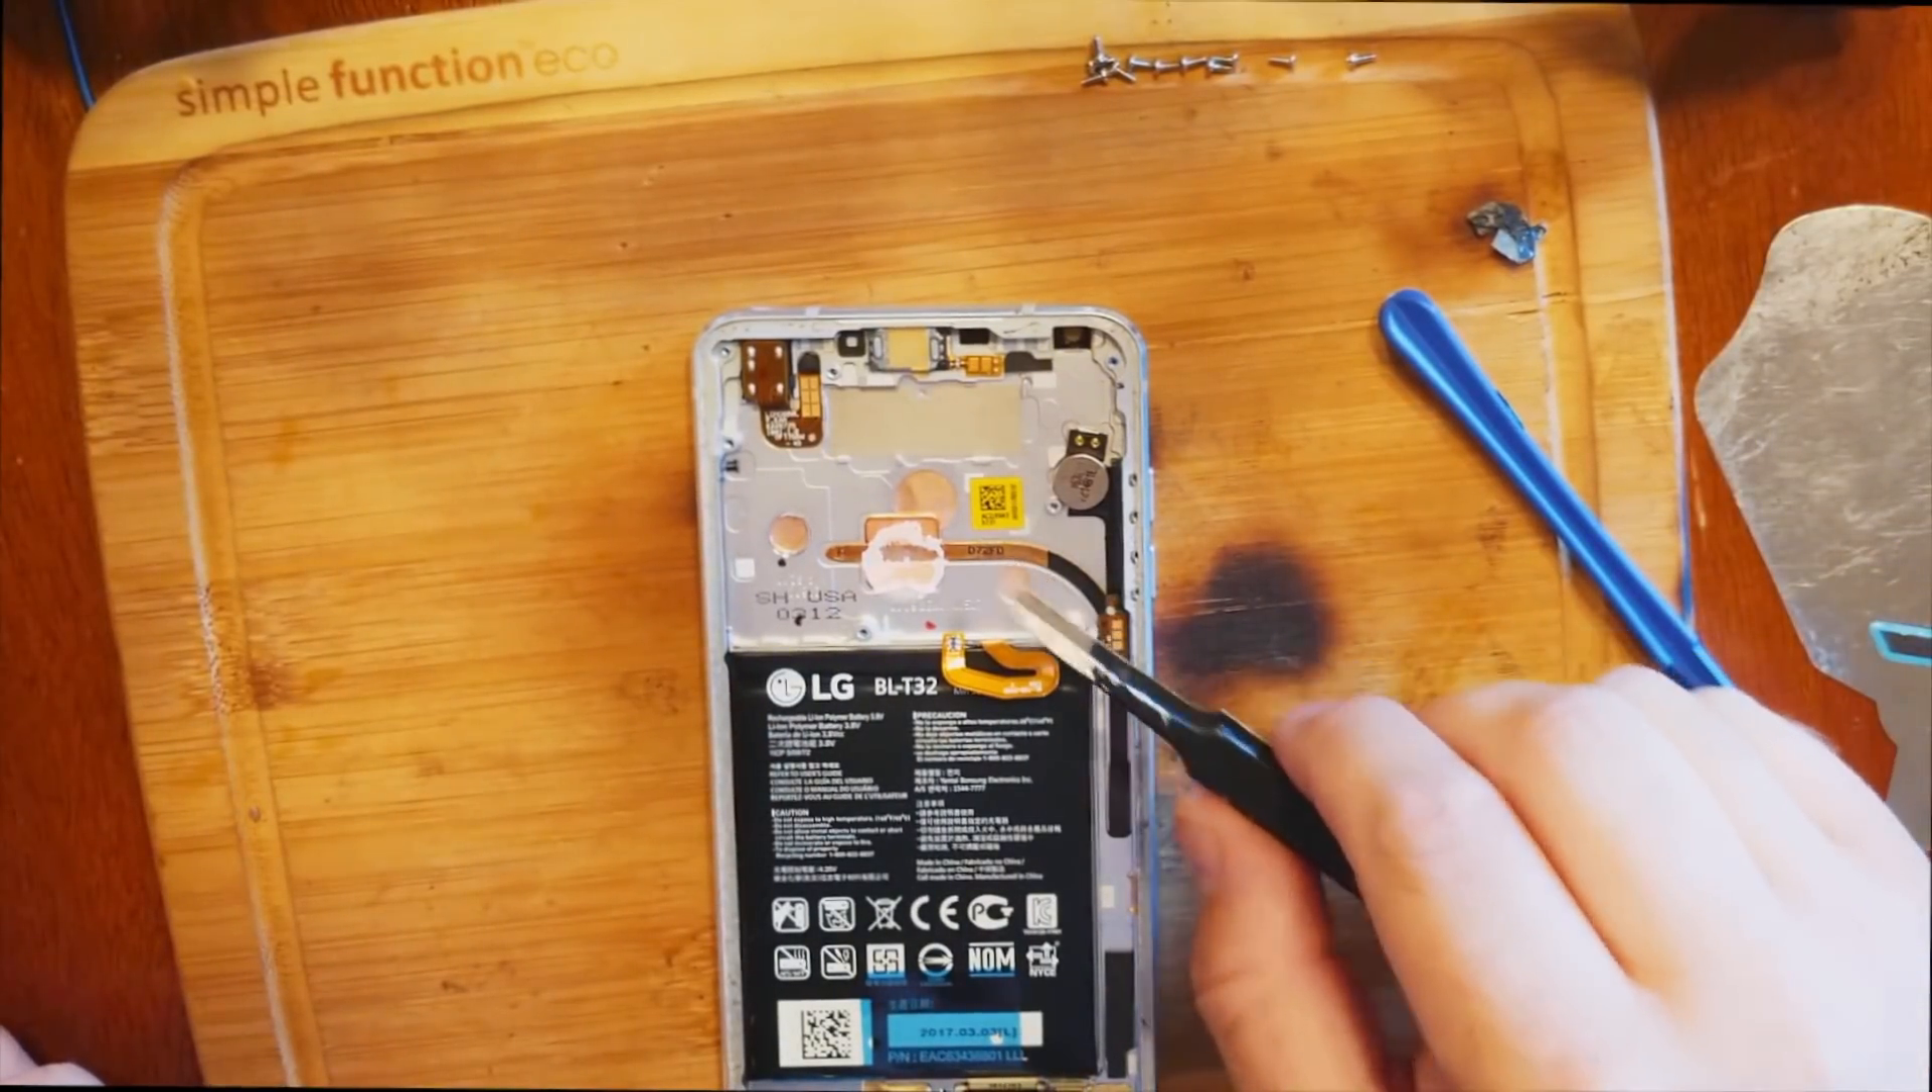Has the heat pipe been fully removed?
No.